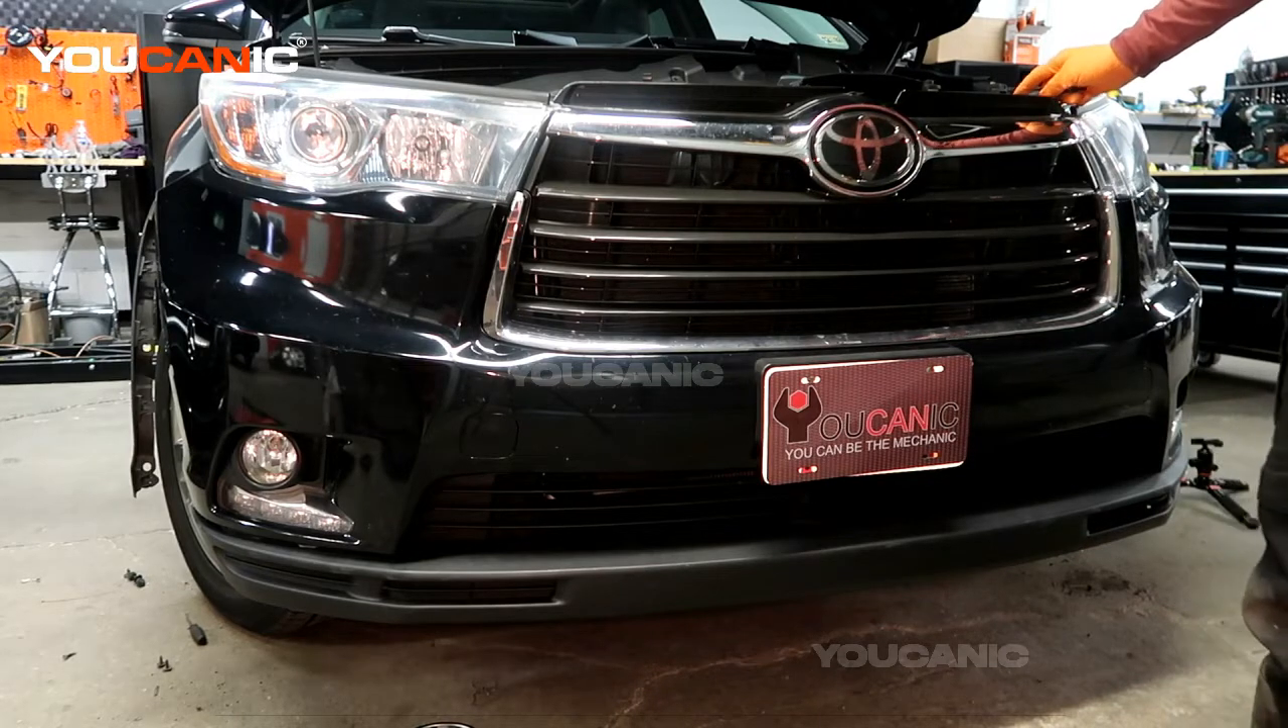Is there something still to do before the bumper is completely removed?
Yes.